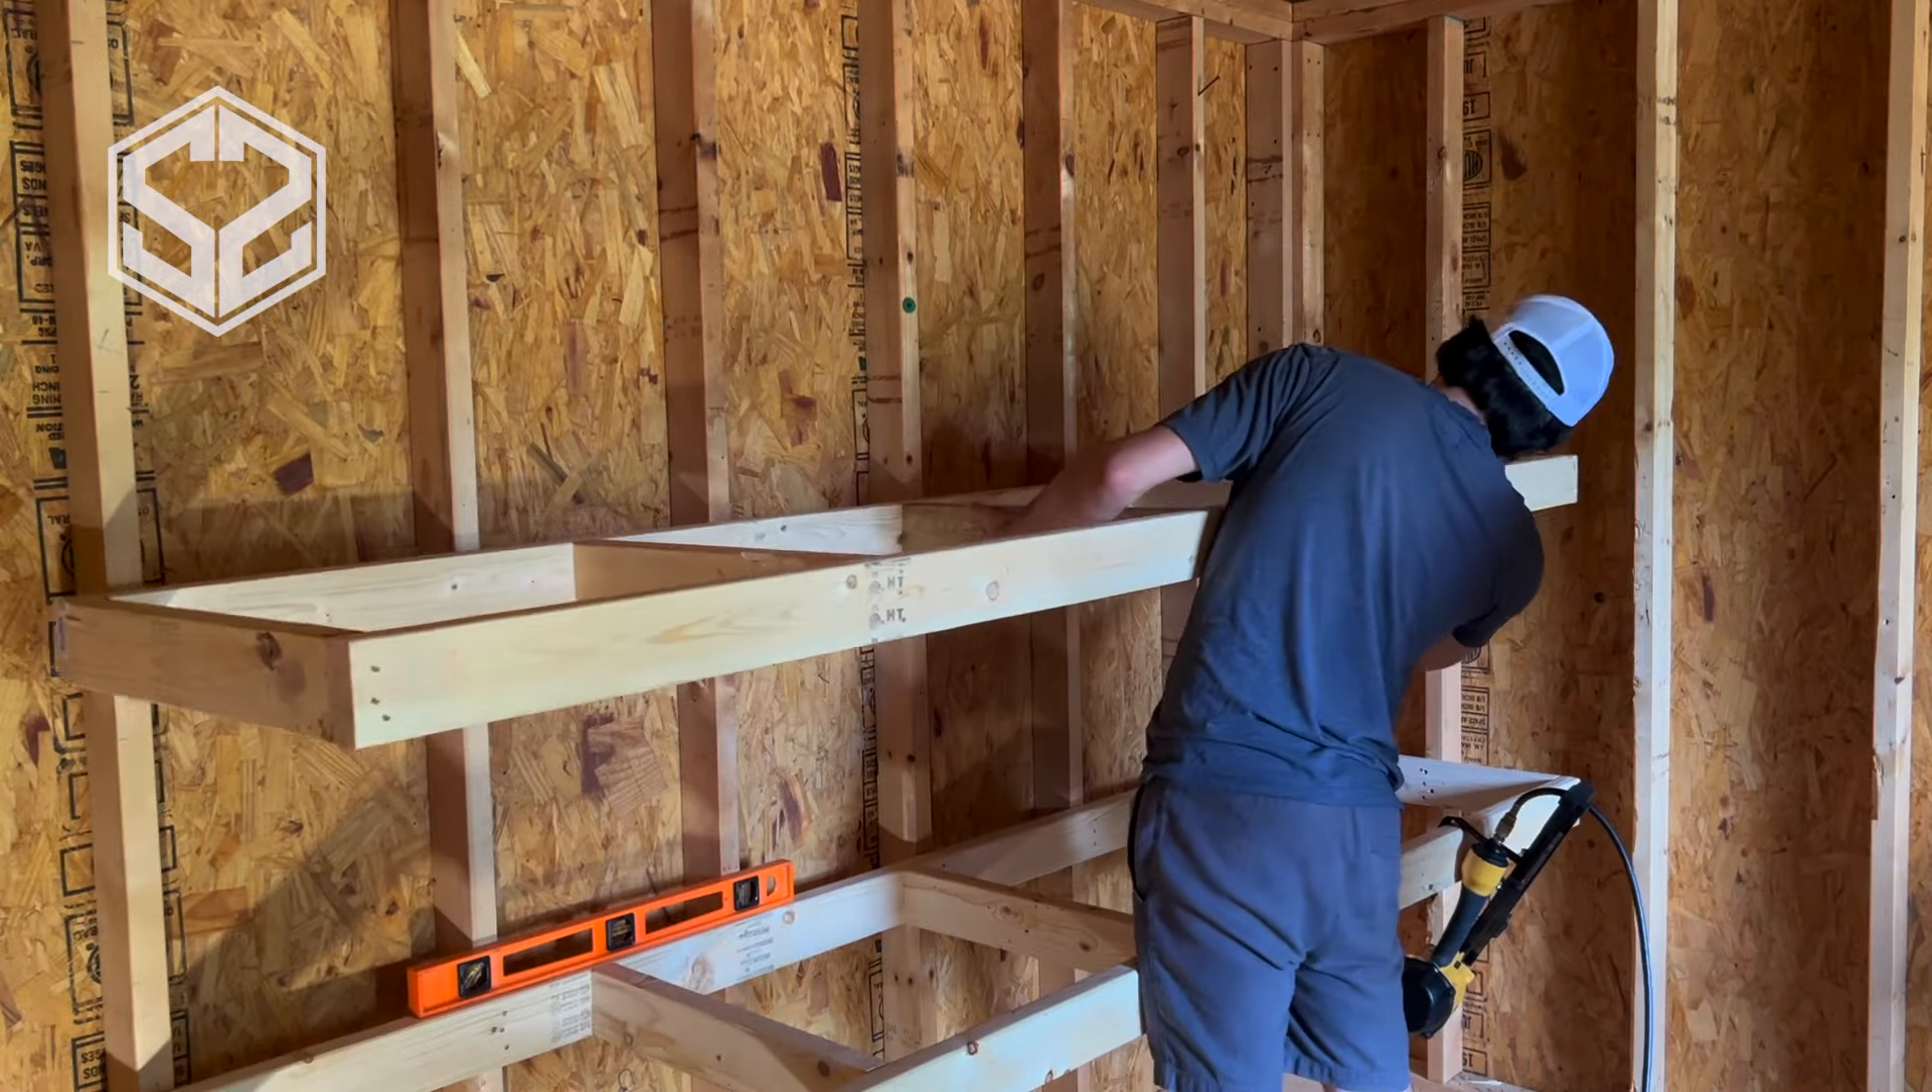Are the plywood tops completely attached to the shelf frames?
No.